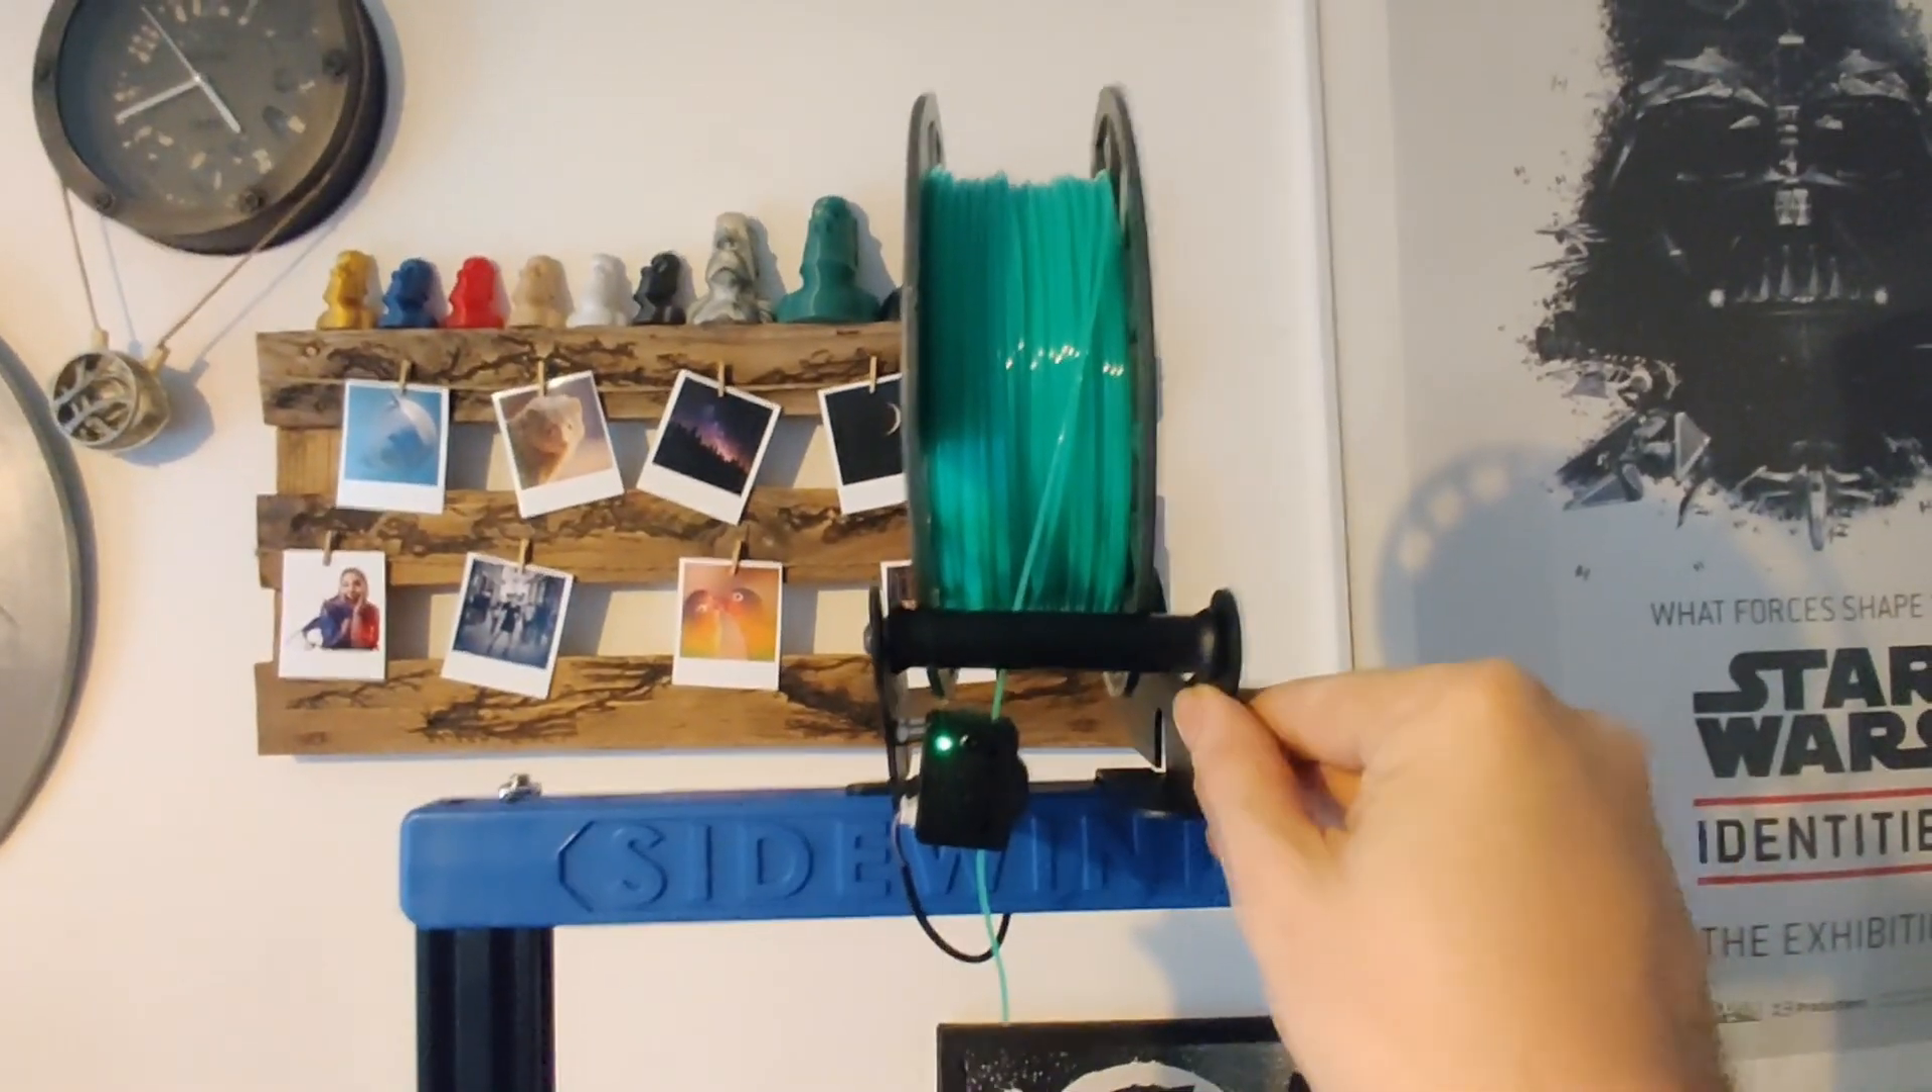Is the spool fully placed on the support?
Yes.